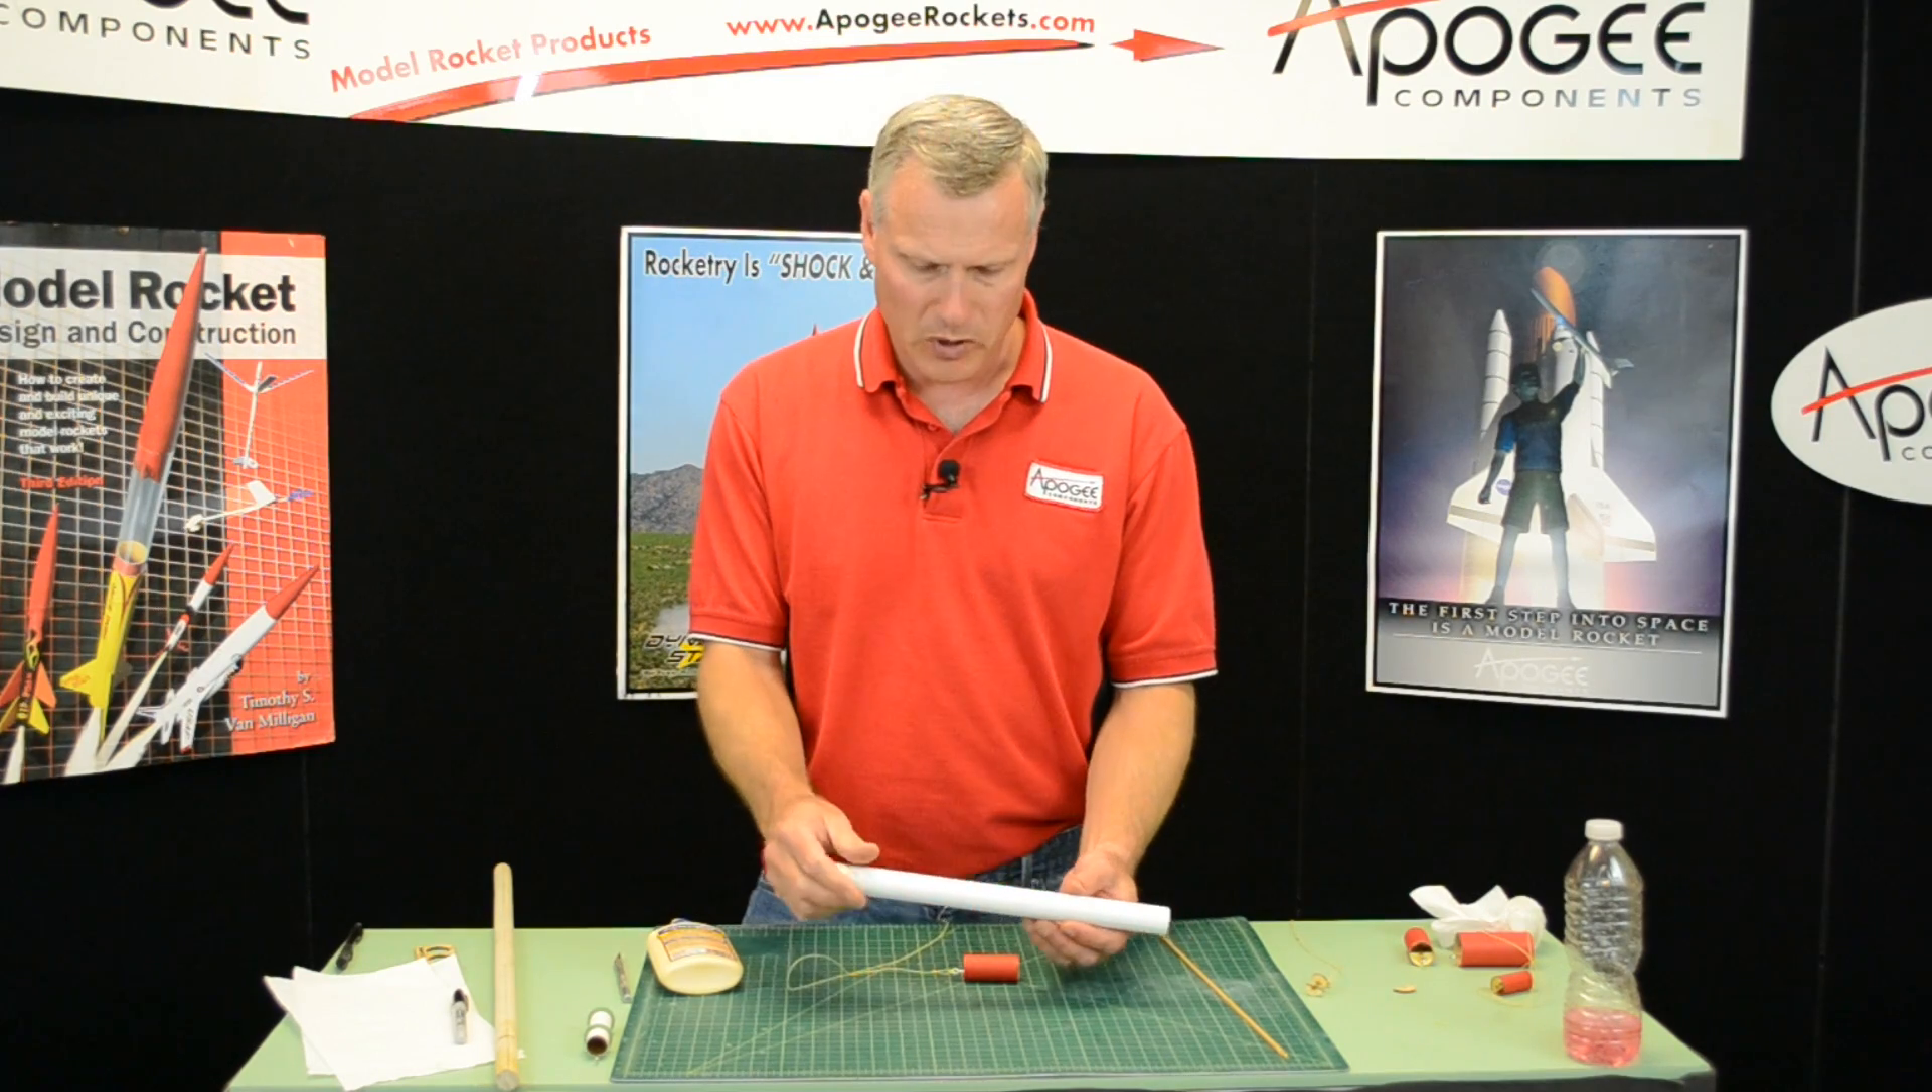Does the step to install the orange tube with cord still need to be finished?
Yes.